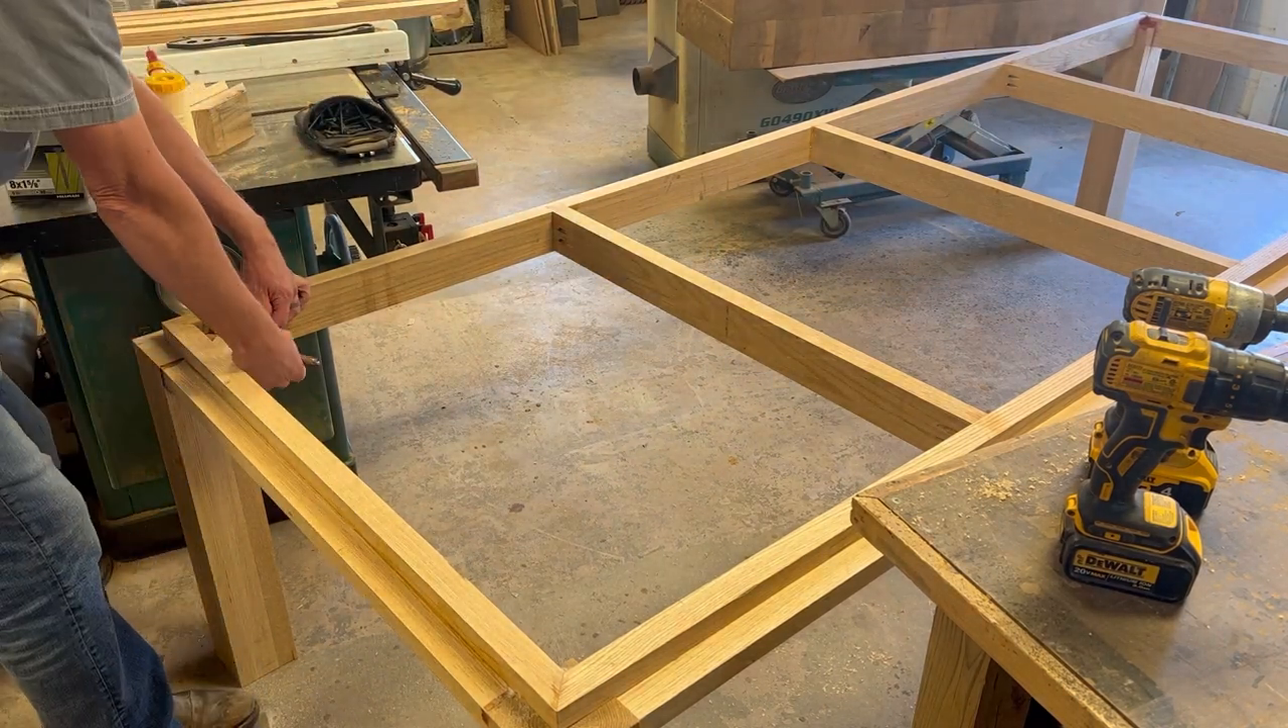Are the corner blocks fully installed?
No.